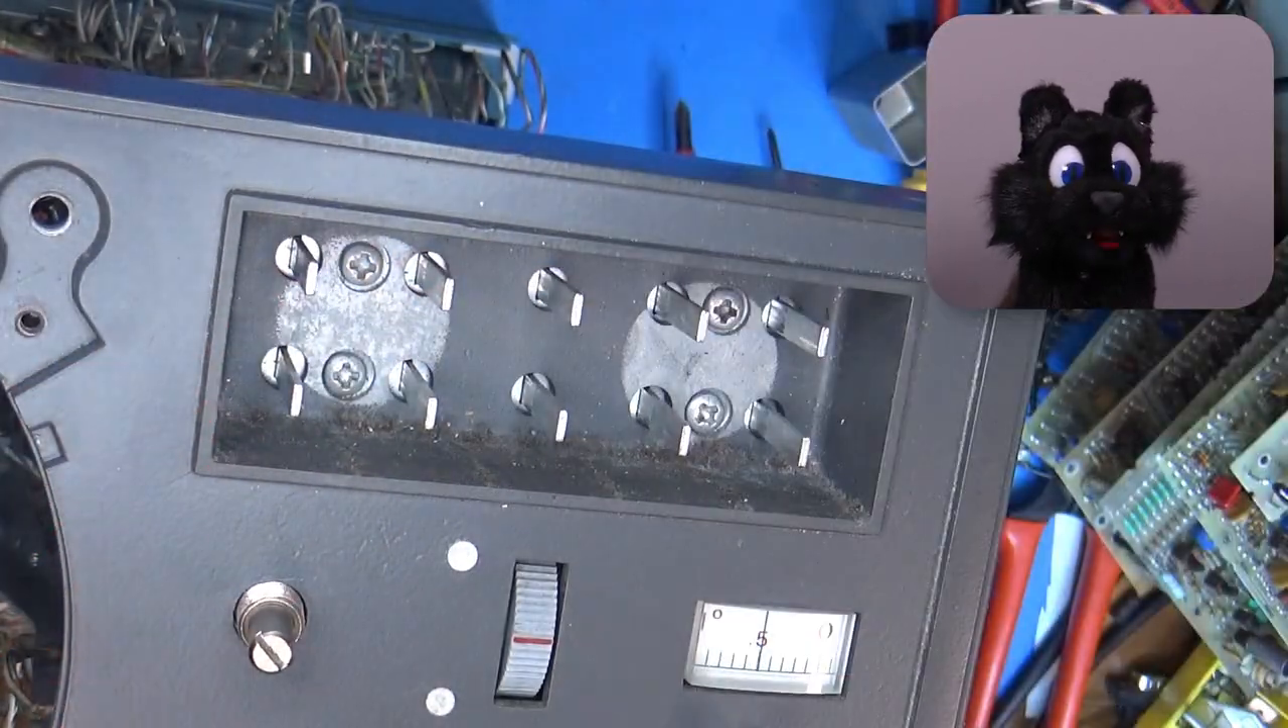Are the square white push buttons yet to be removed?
No.